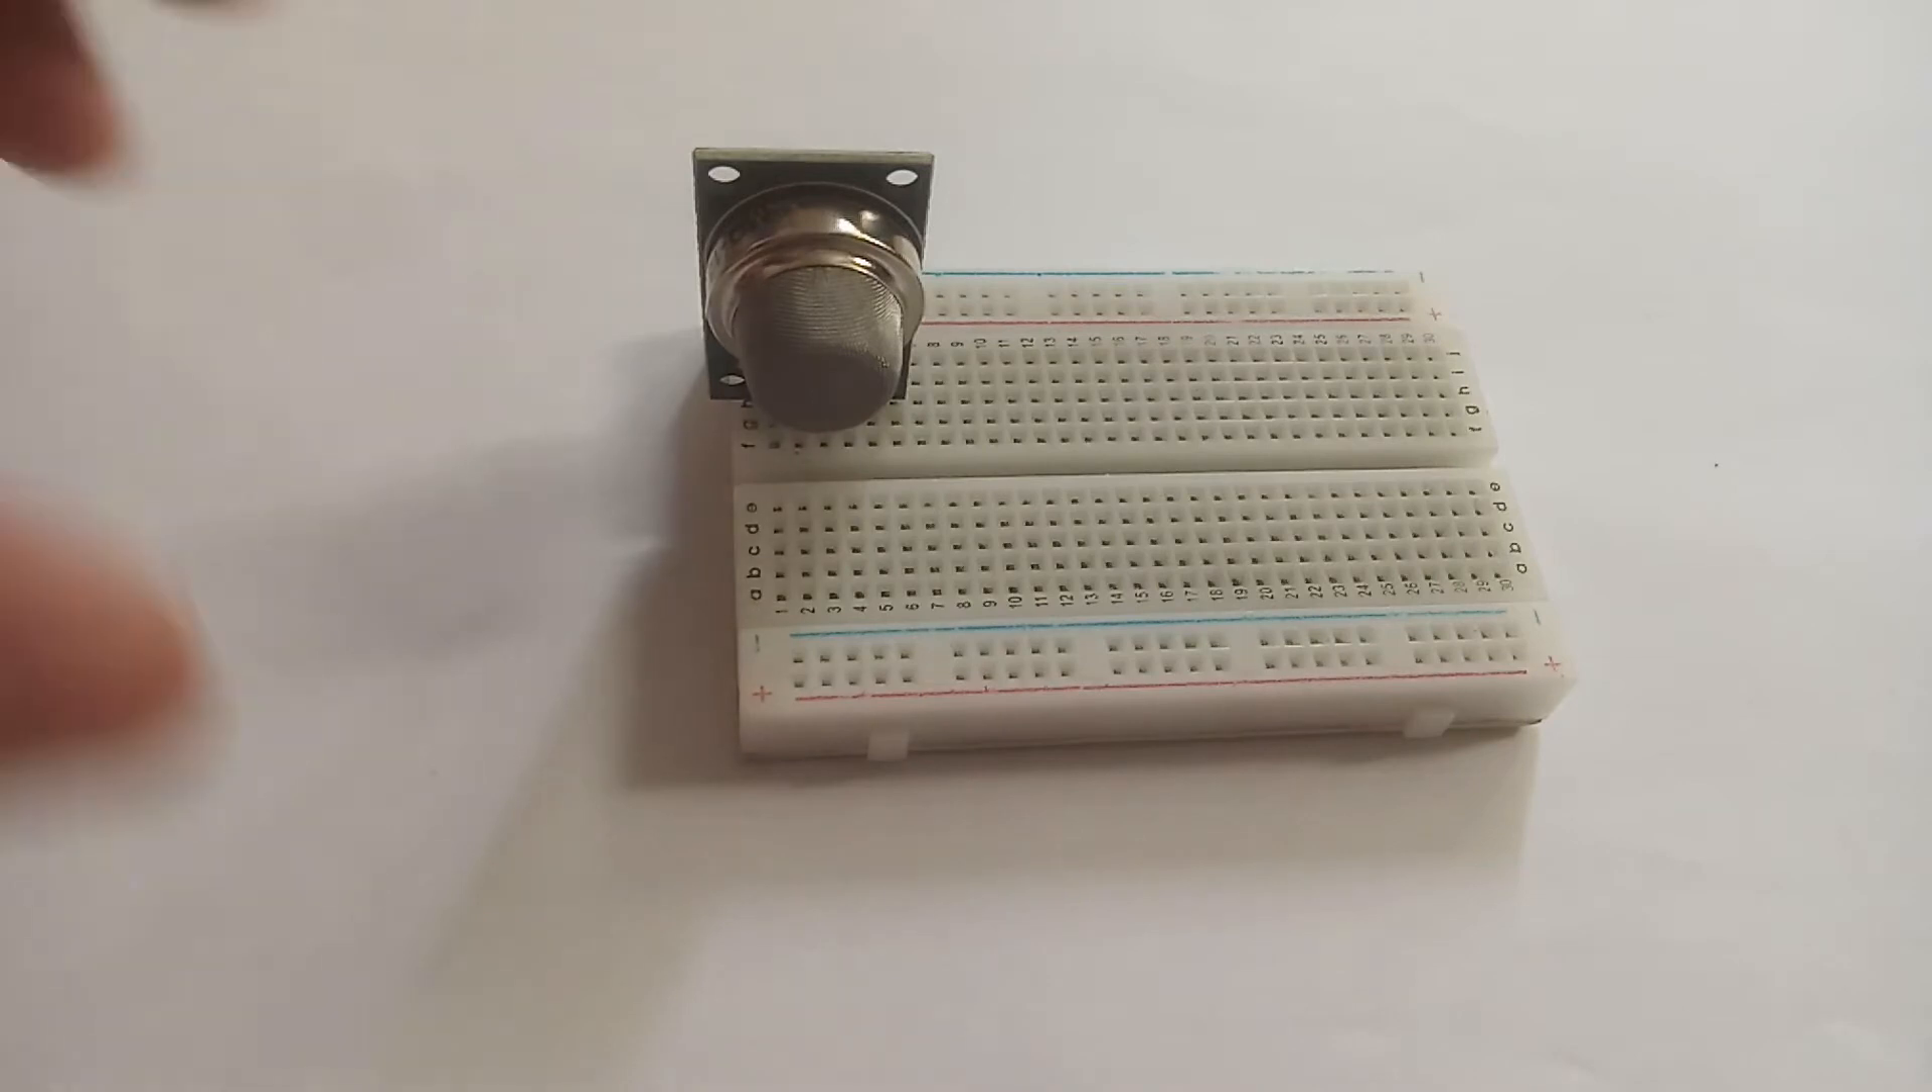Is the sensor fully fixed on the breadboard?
Yes.